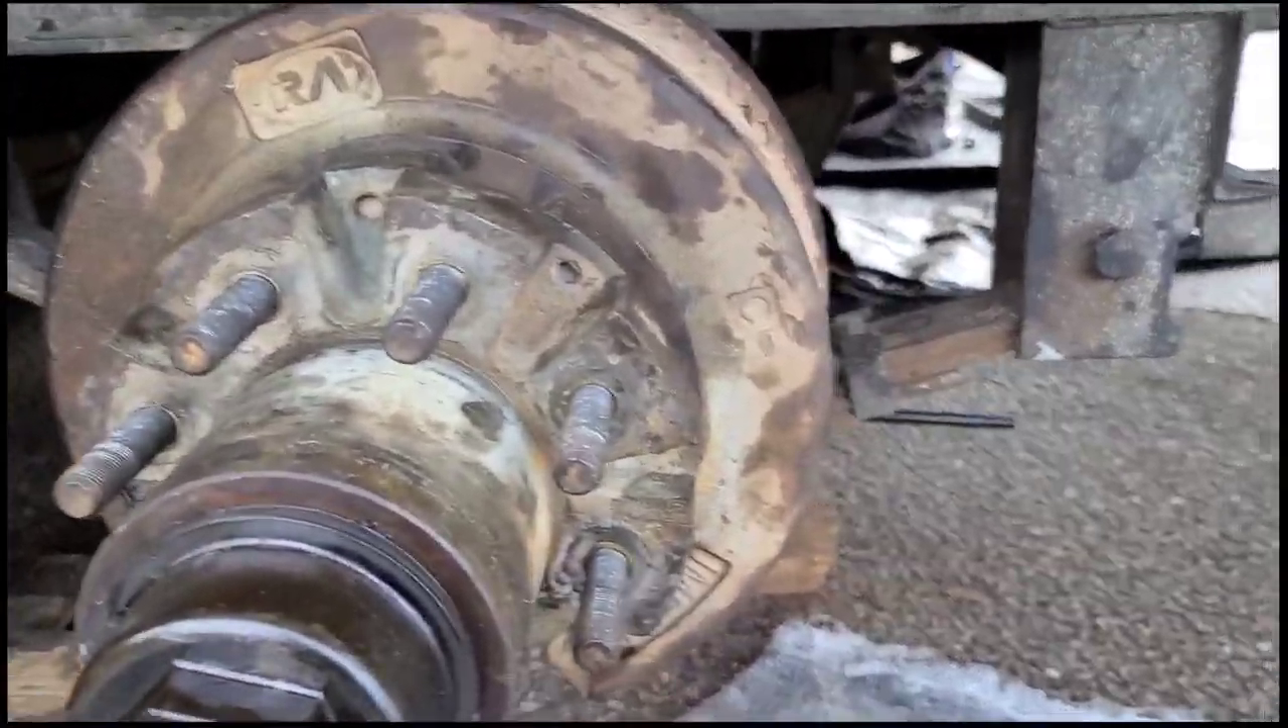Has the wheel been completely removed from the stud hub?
Yes.